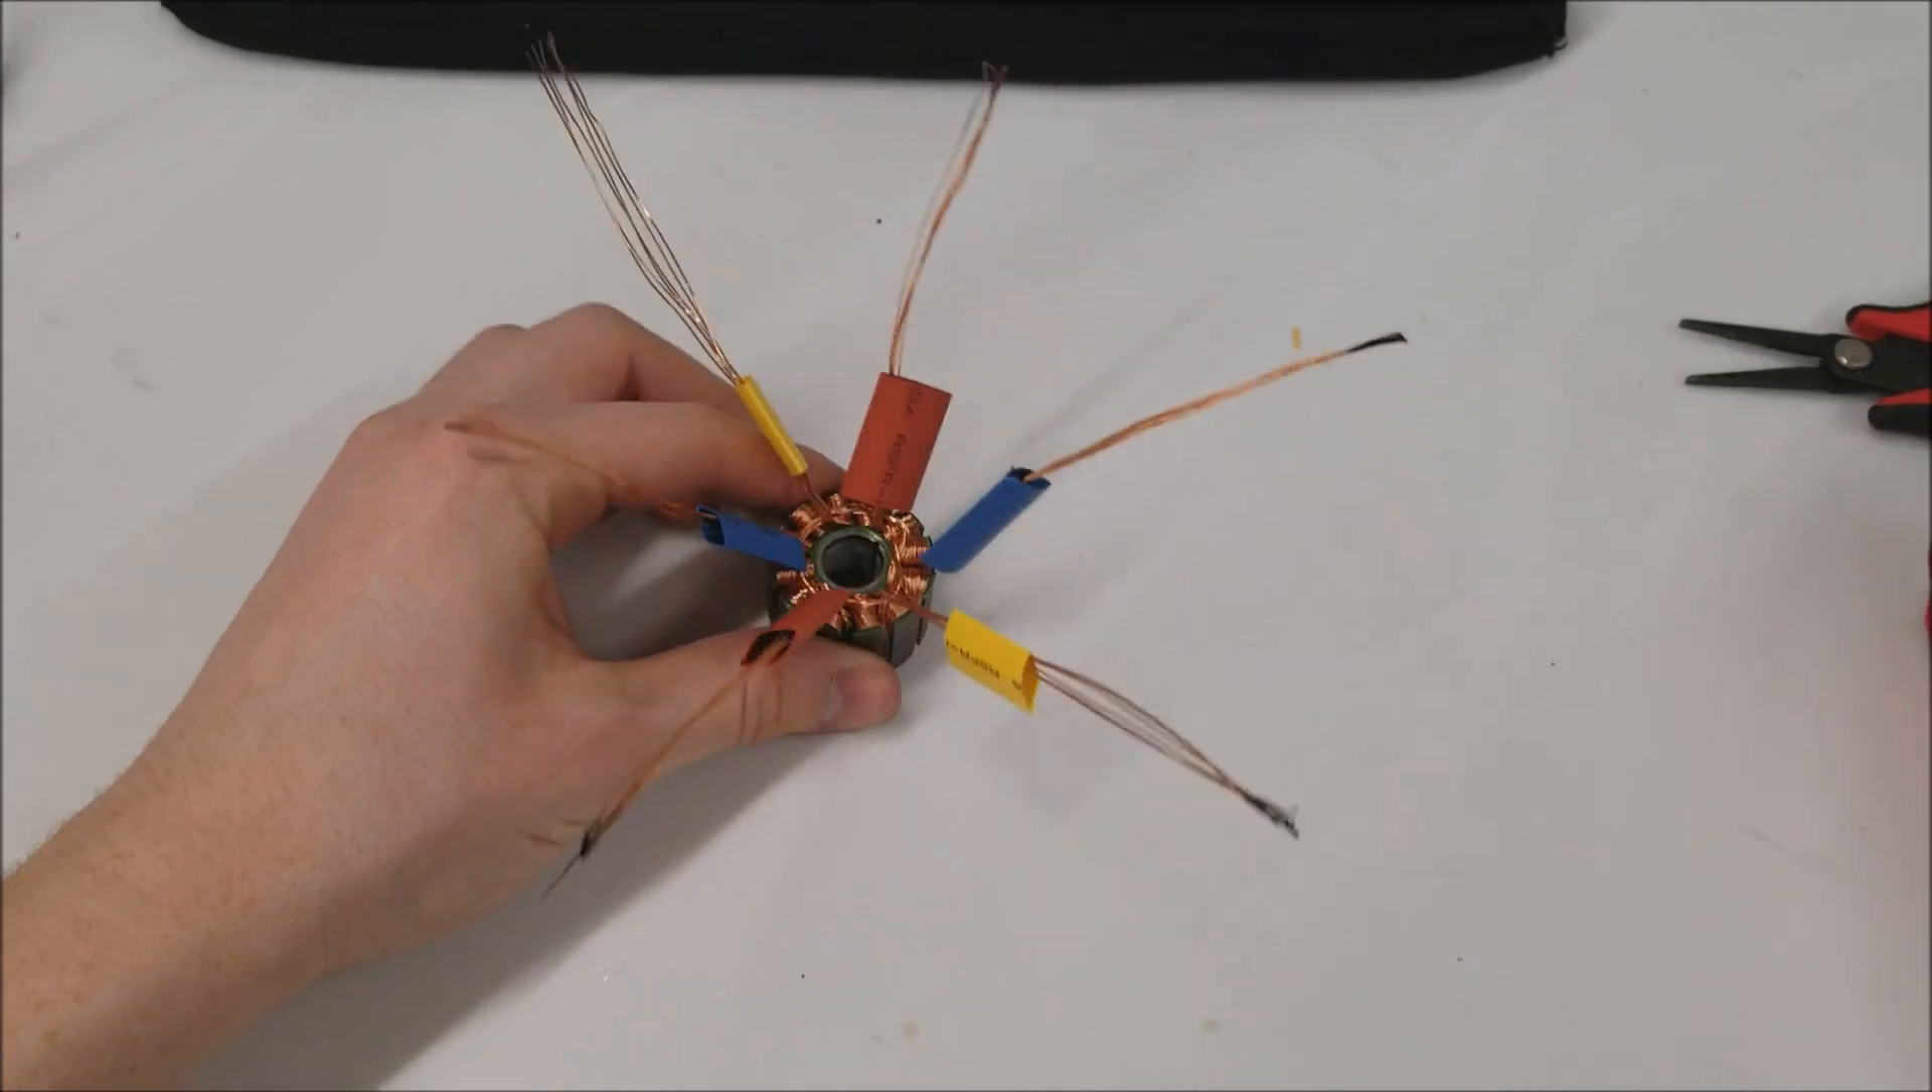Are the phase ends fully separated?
Yes.